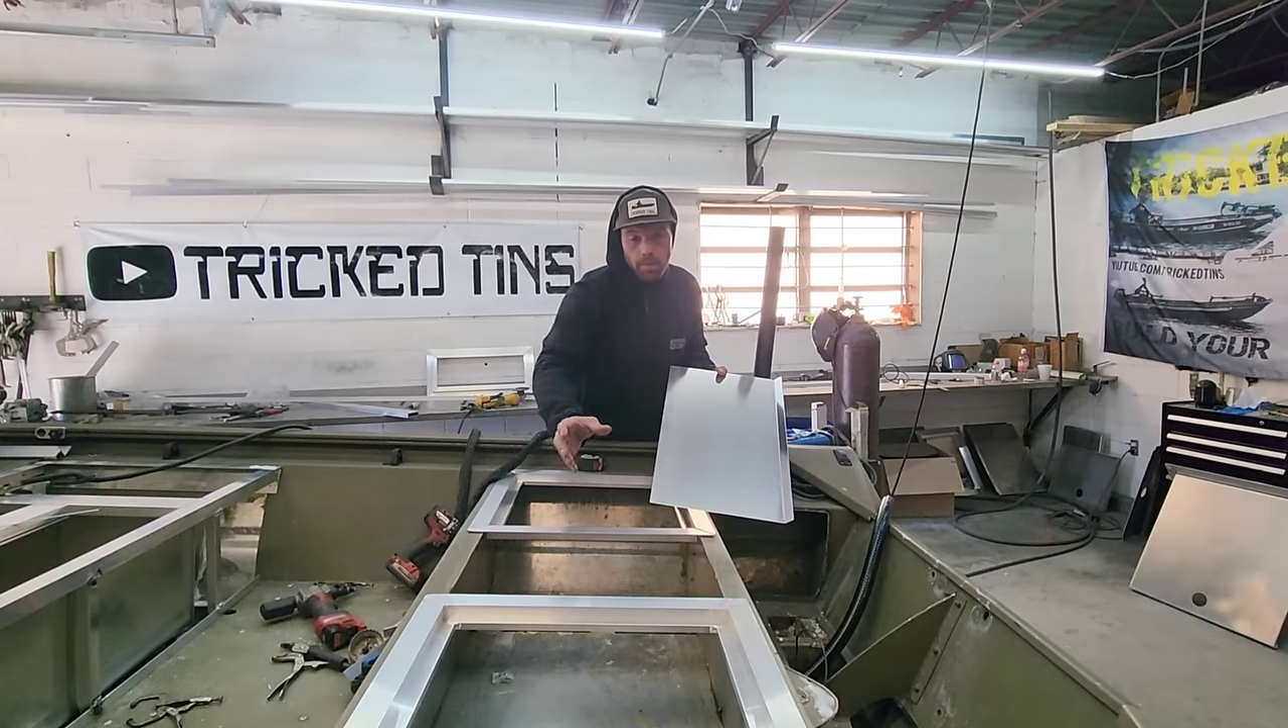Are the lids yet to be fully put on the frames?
Yes.